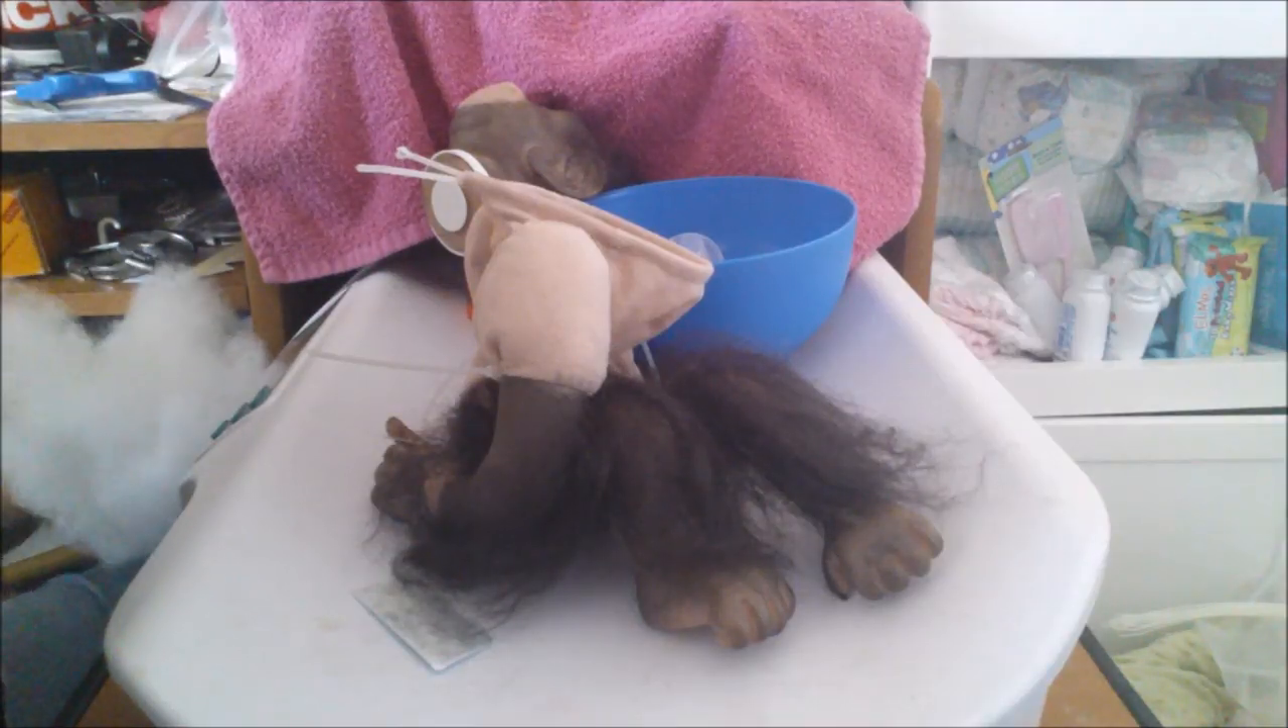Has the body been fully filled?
No.